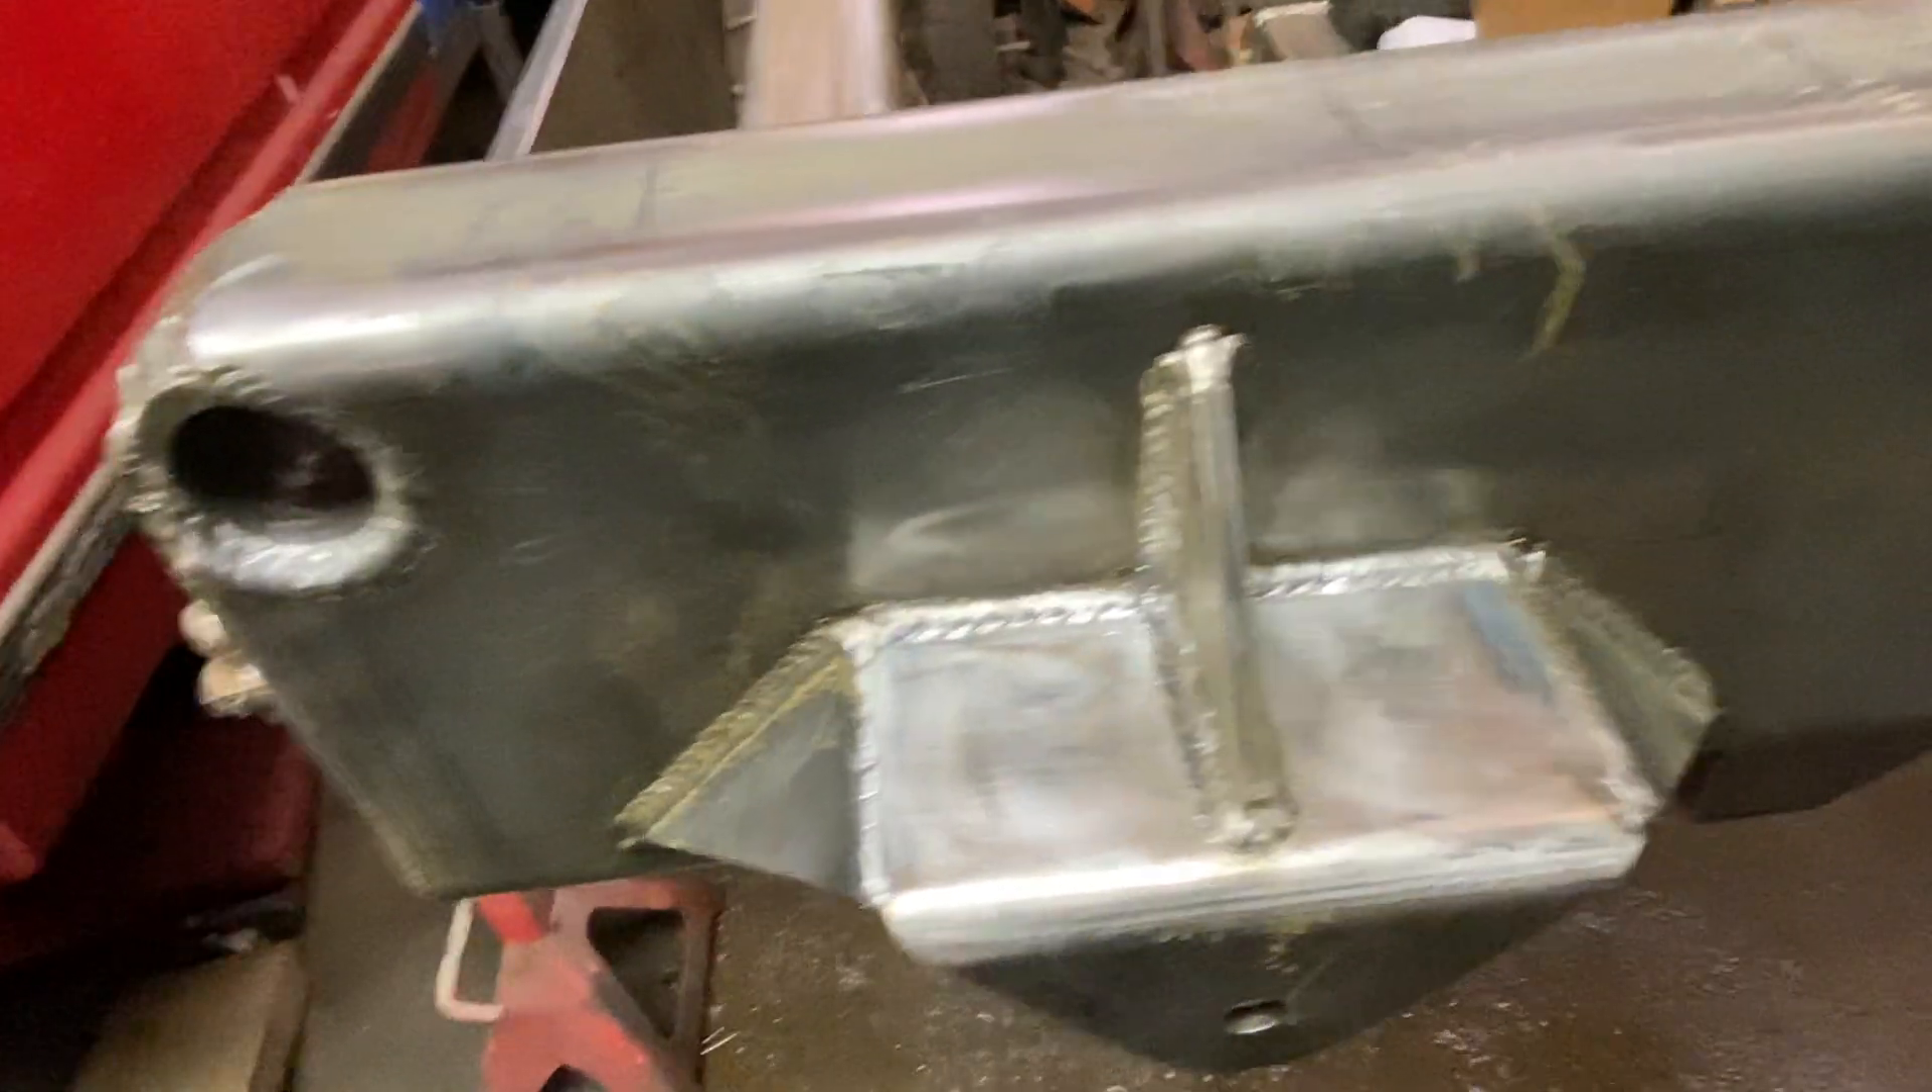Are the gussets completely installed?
Yes.